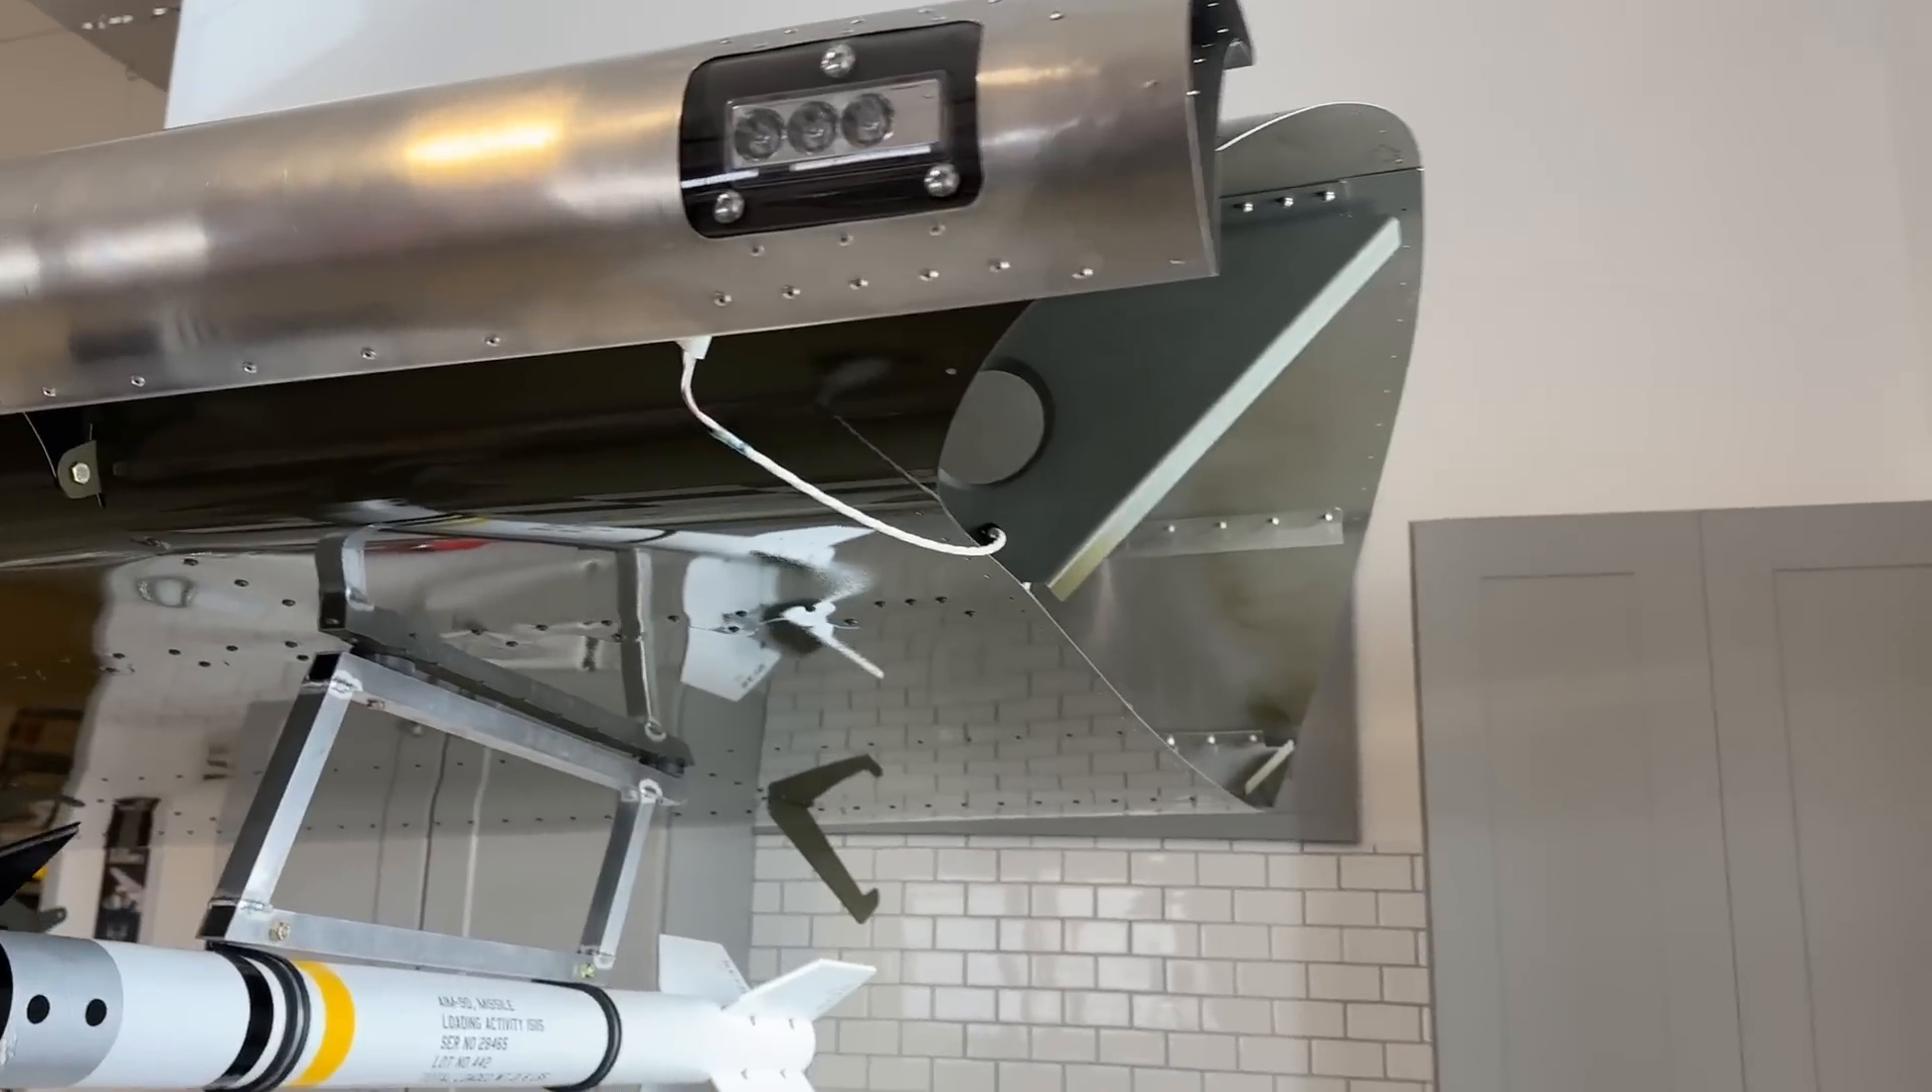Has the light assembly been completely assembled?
Yes.